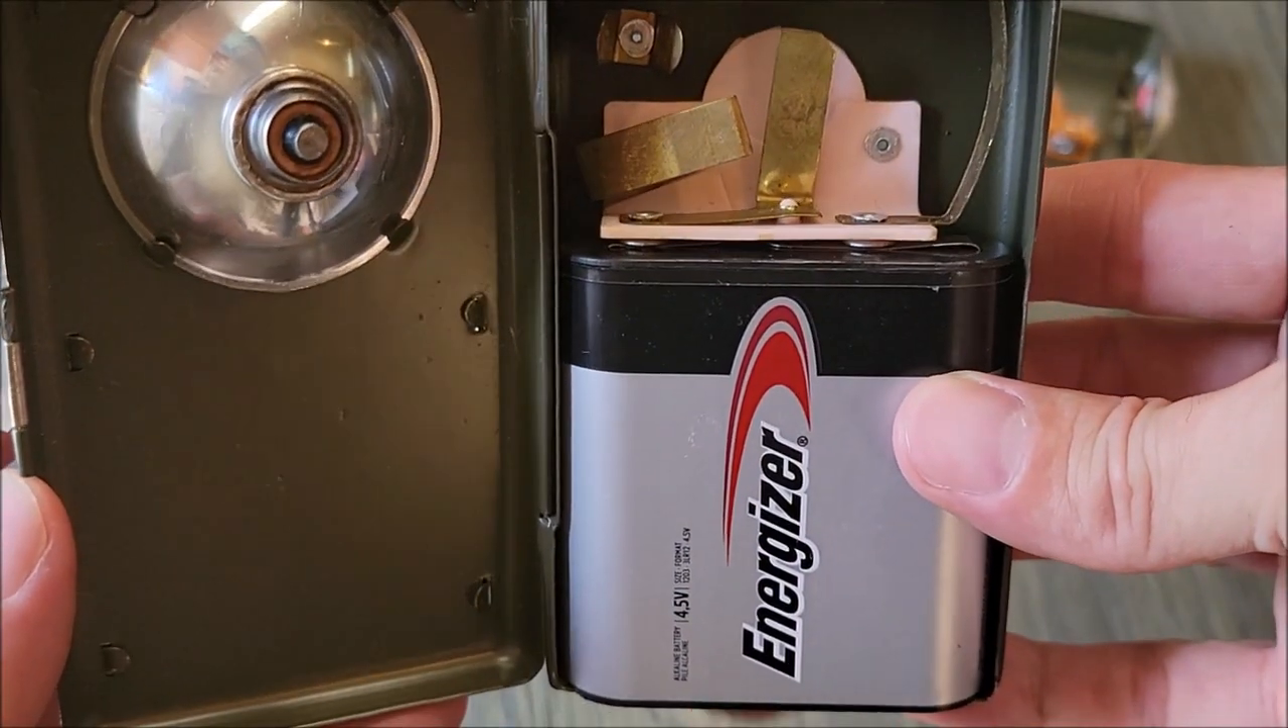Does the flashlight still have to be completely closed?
Yes.